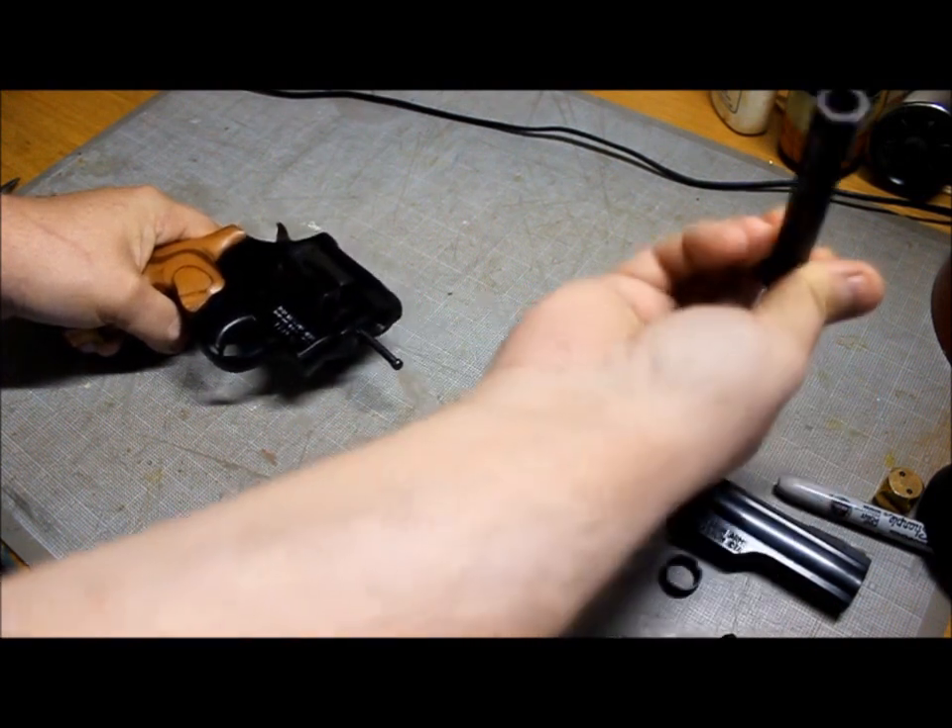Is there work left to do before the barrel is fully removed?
No.